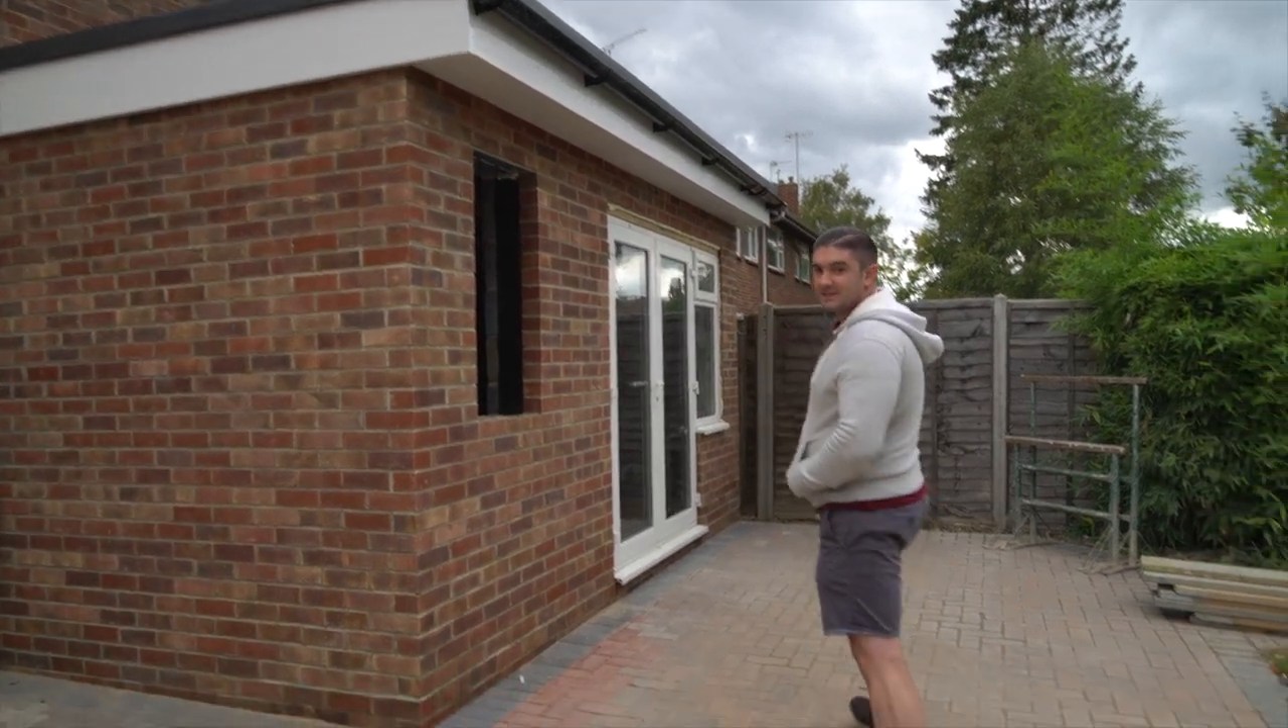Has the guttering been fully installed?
Yes.